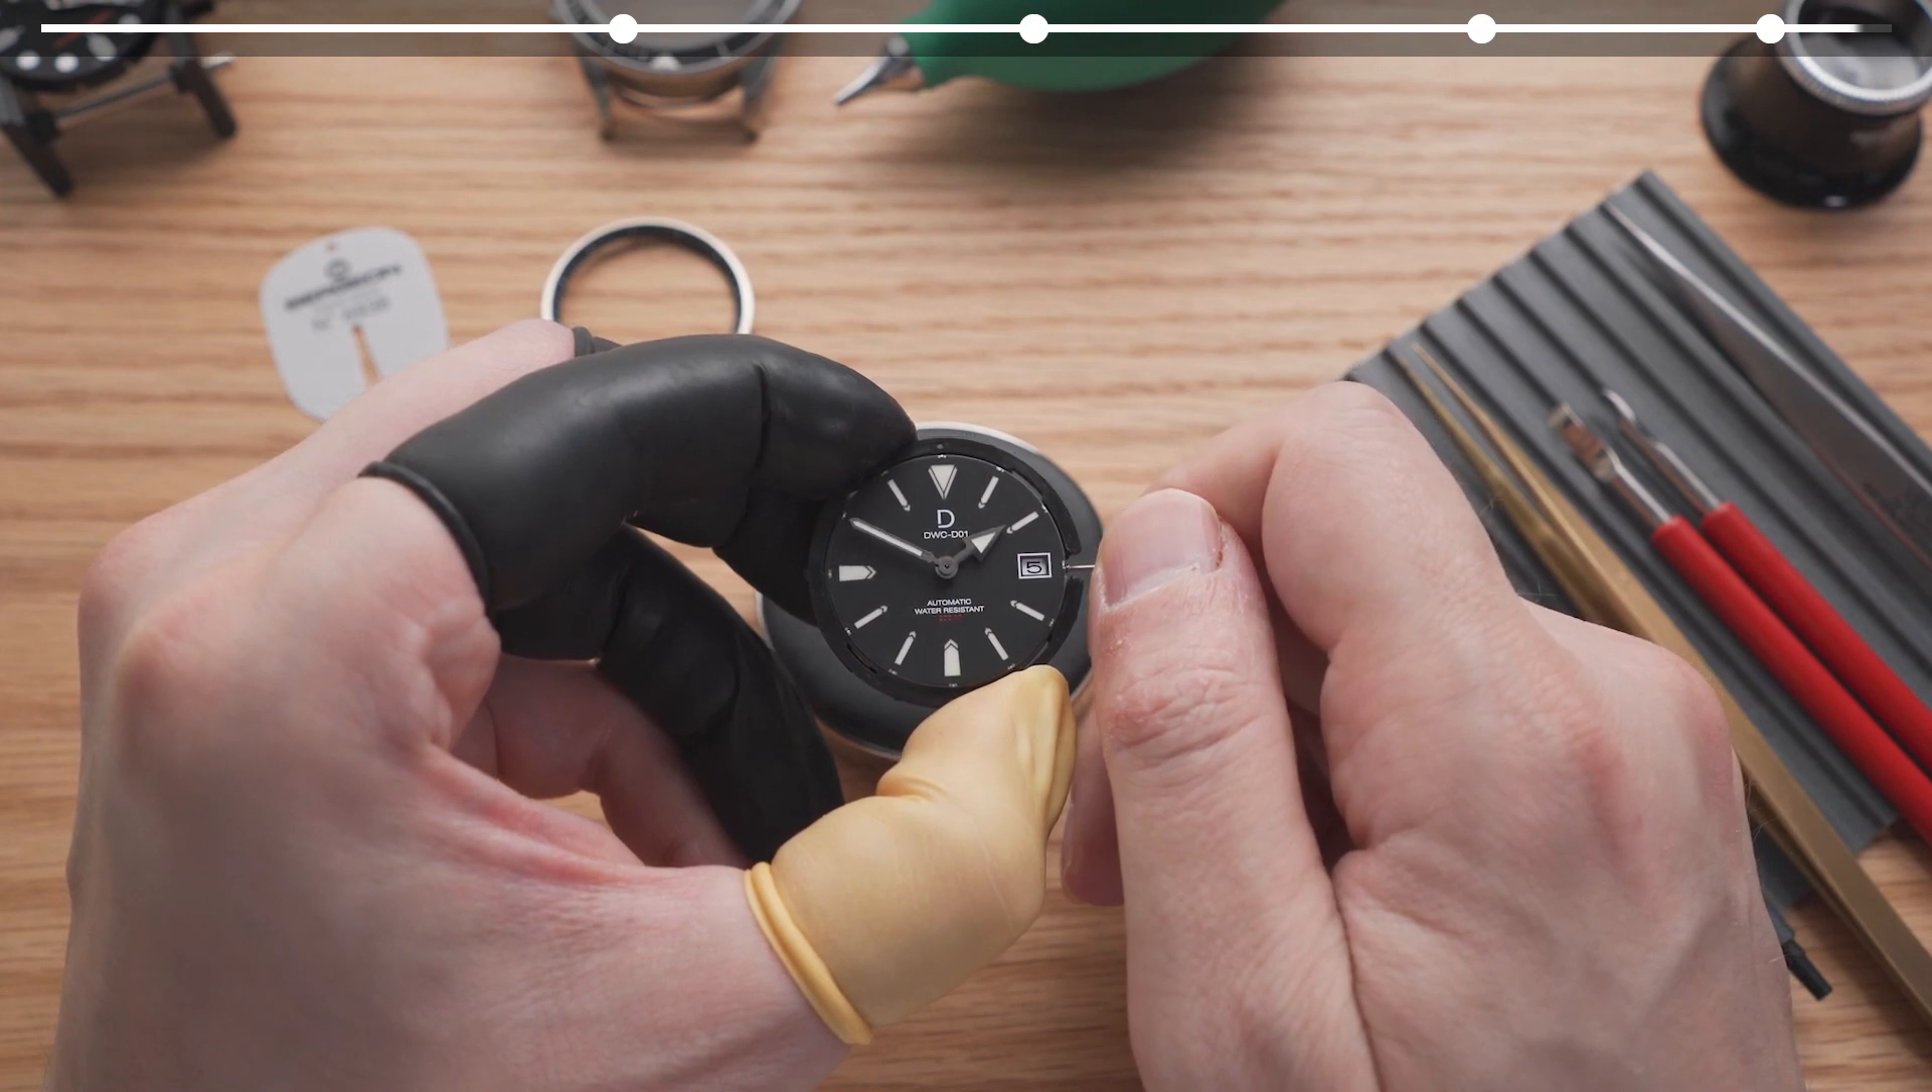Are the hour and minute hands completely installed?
Yes.